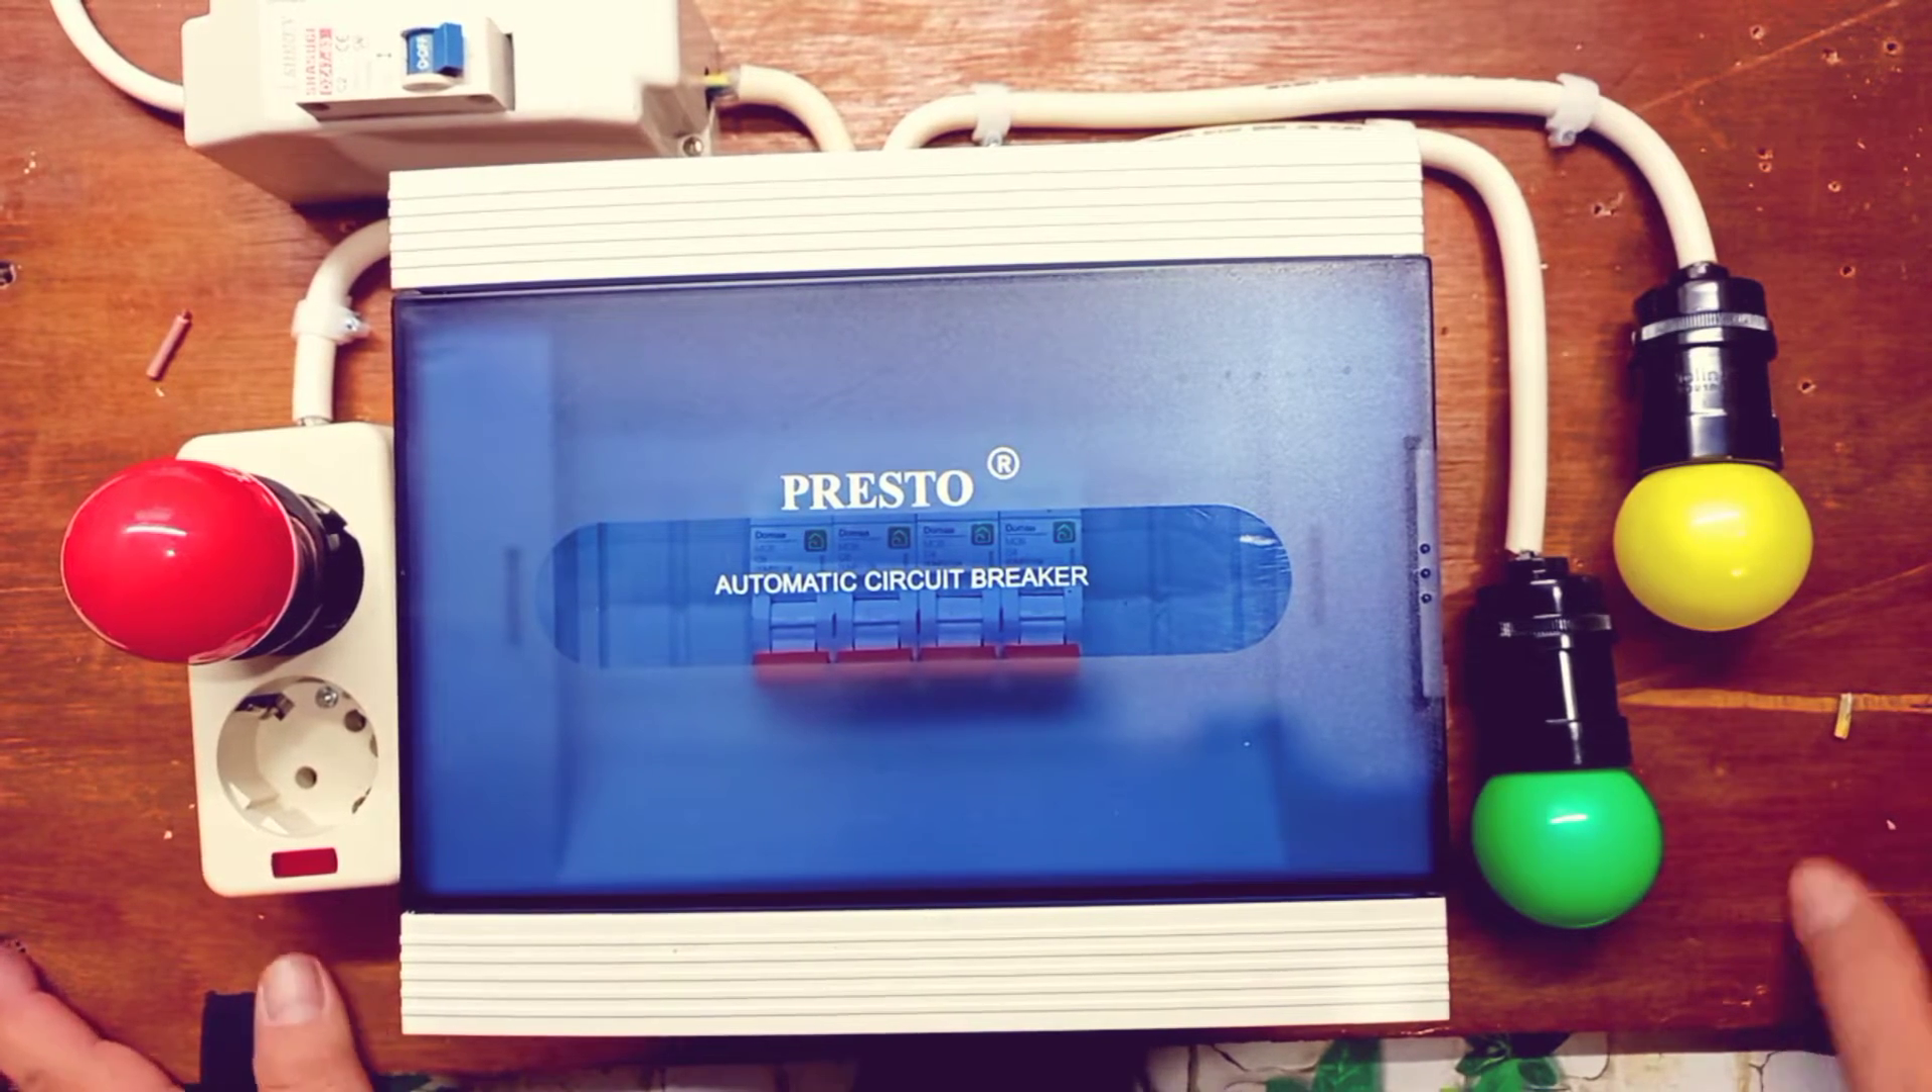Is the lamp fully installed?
Yes.